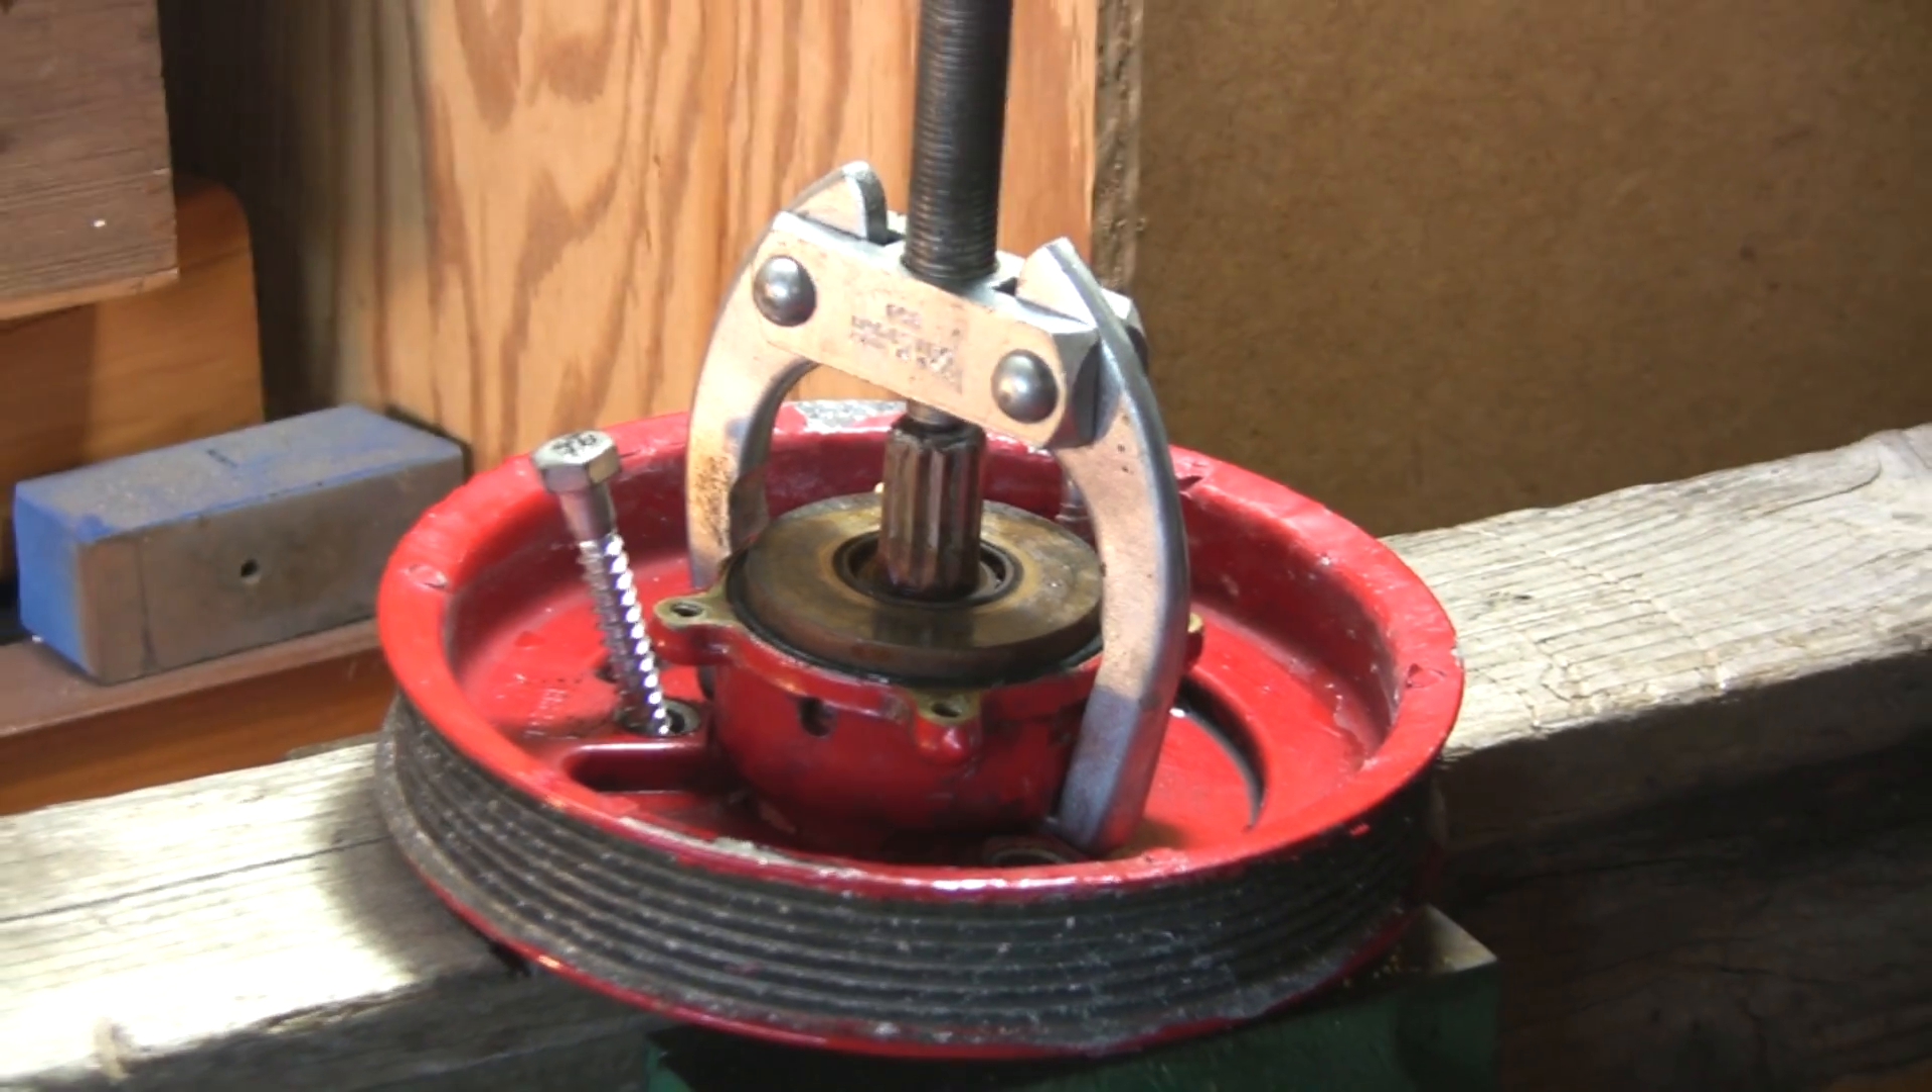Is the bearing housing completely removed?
No.